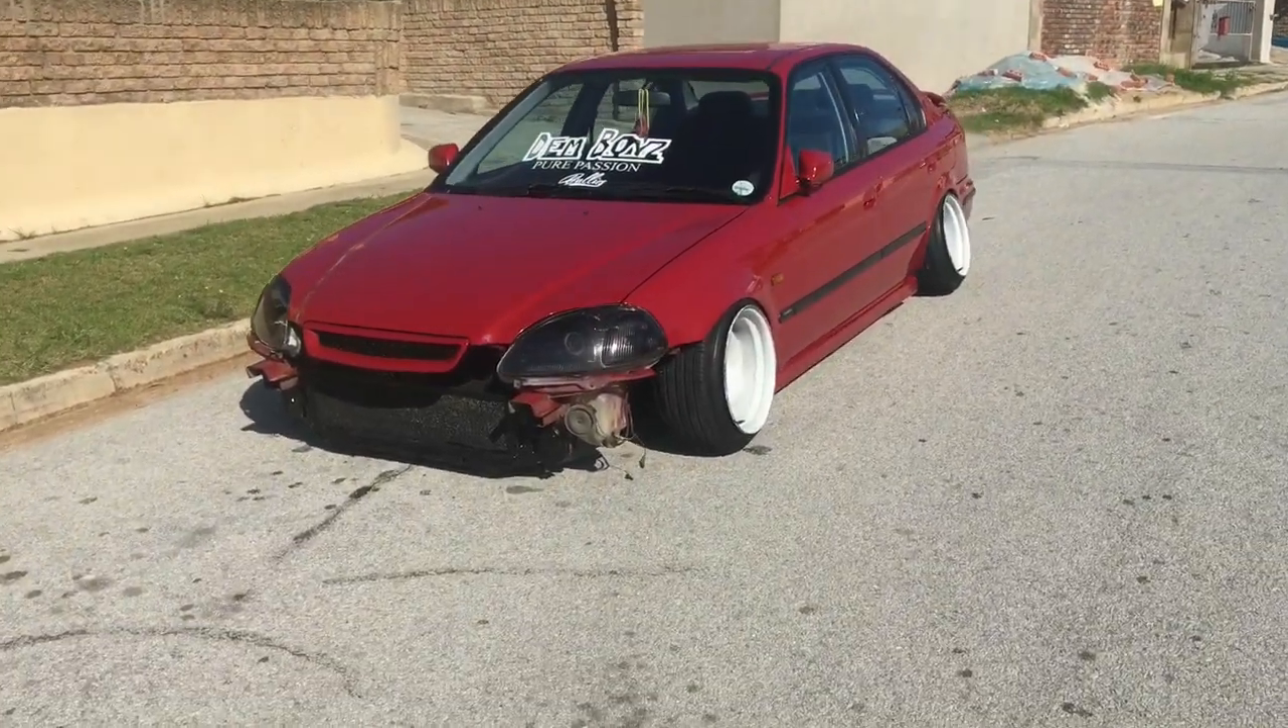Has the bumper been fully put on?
No.